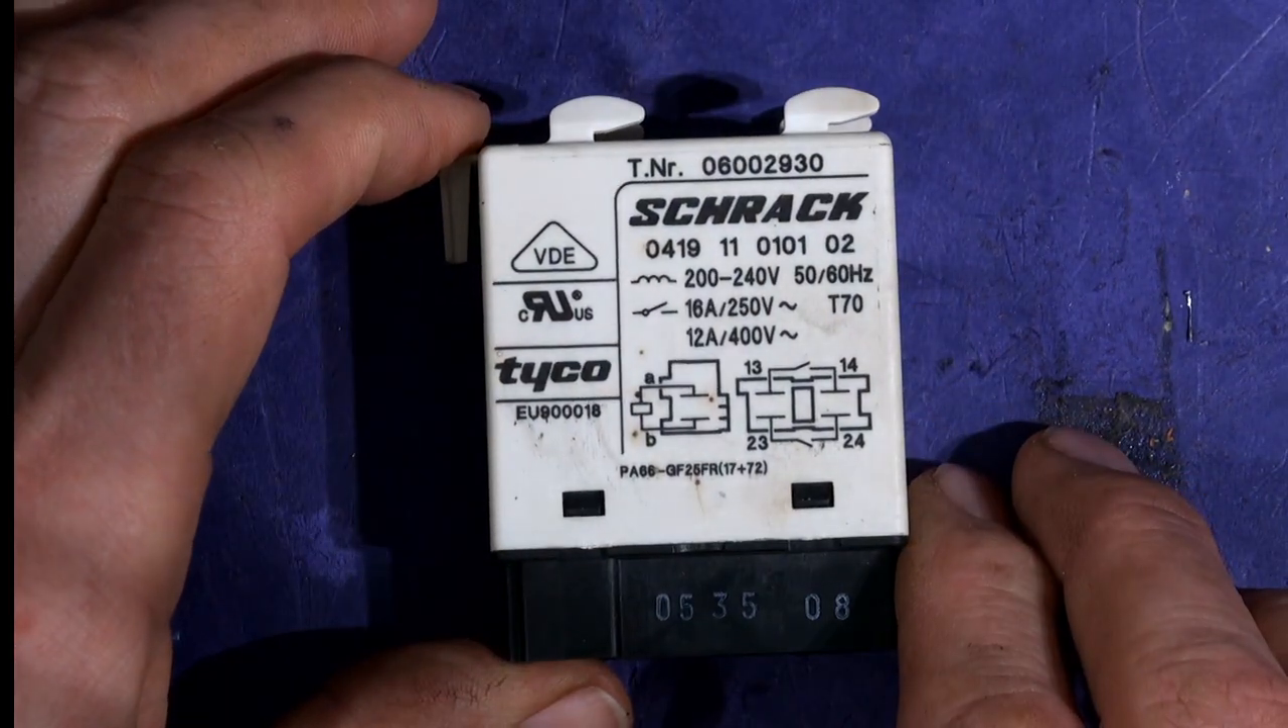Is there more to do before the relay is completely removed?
No.